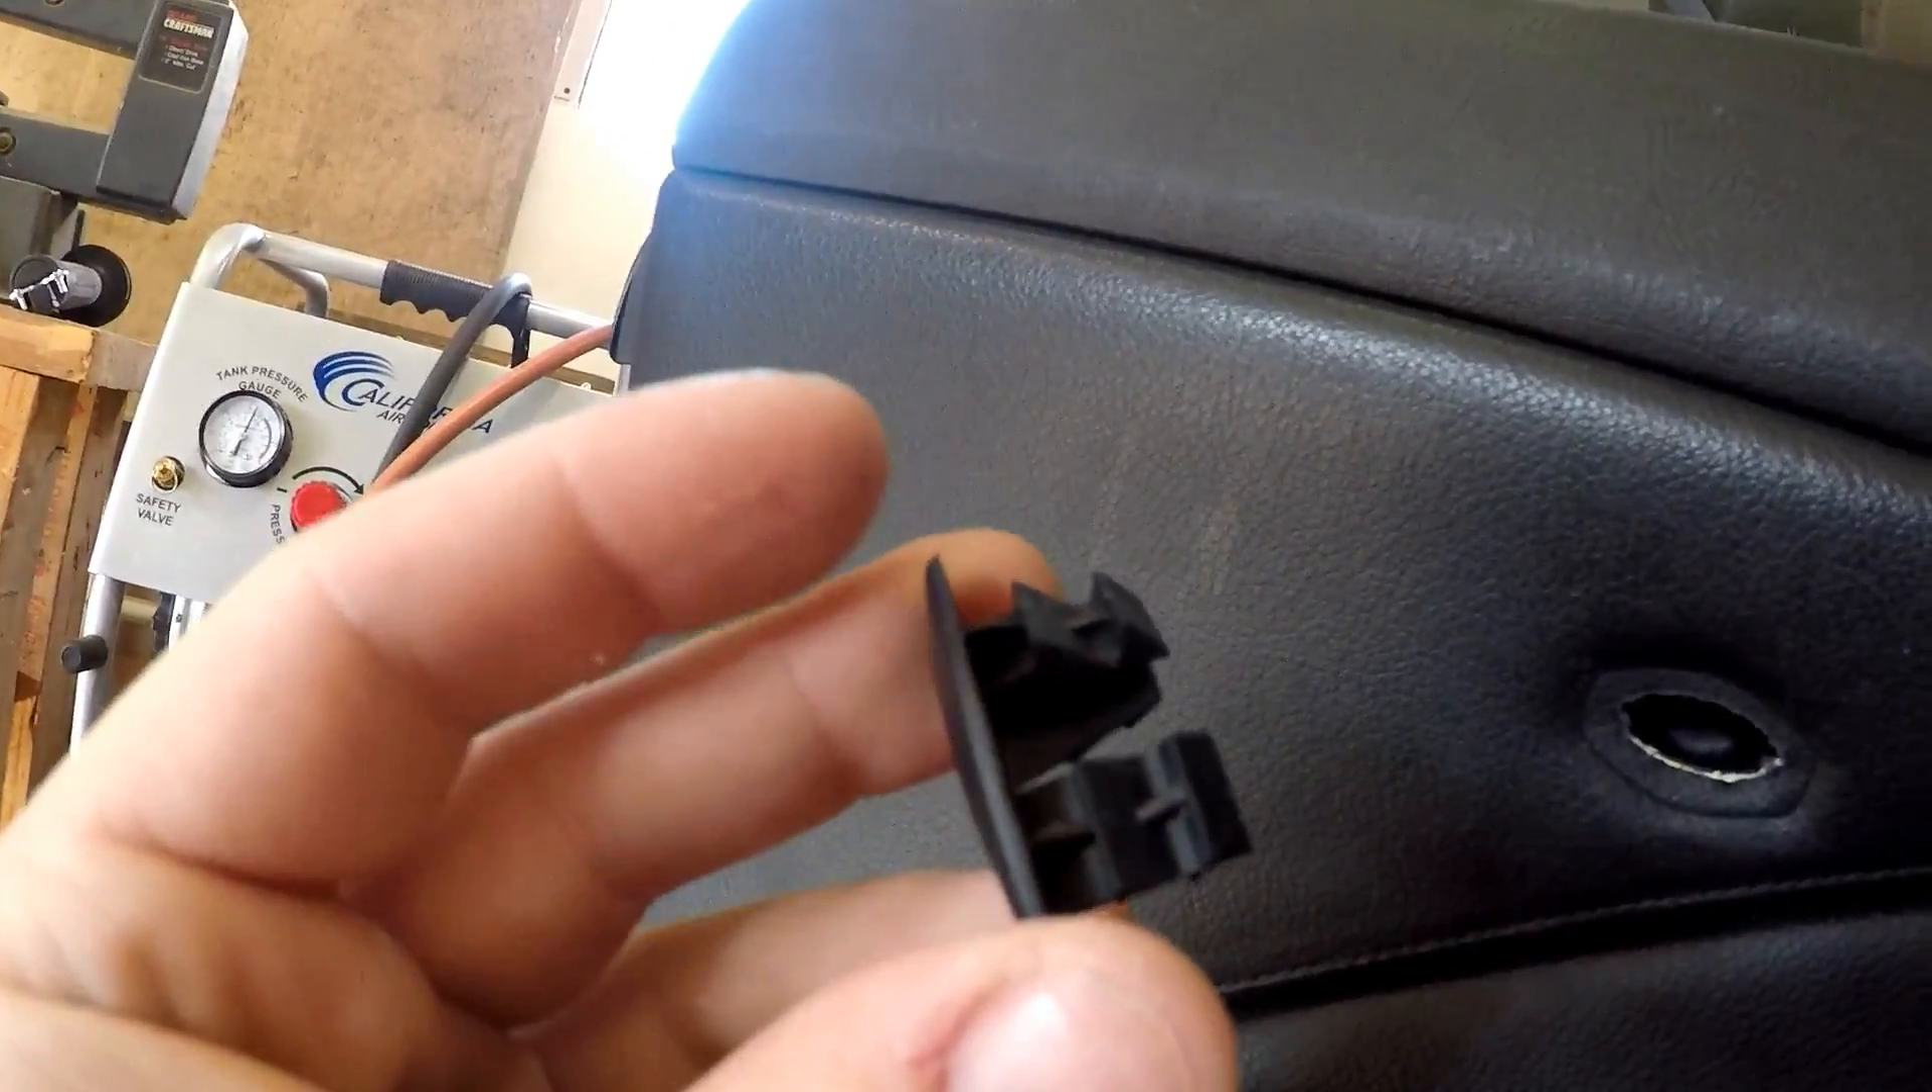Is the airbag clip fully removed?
Yes.